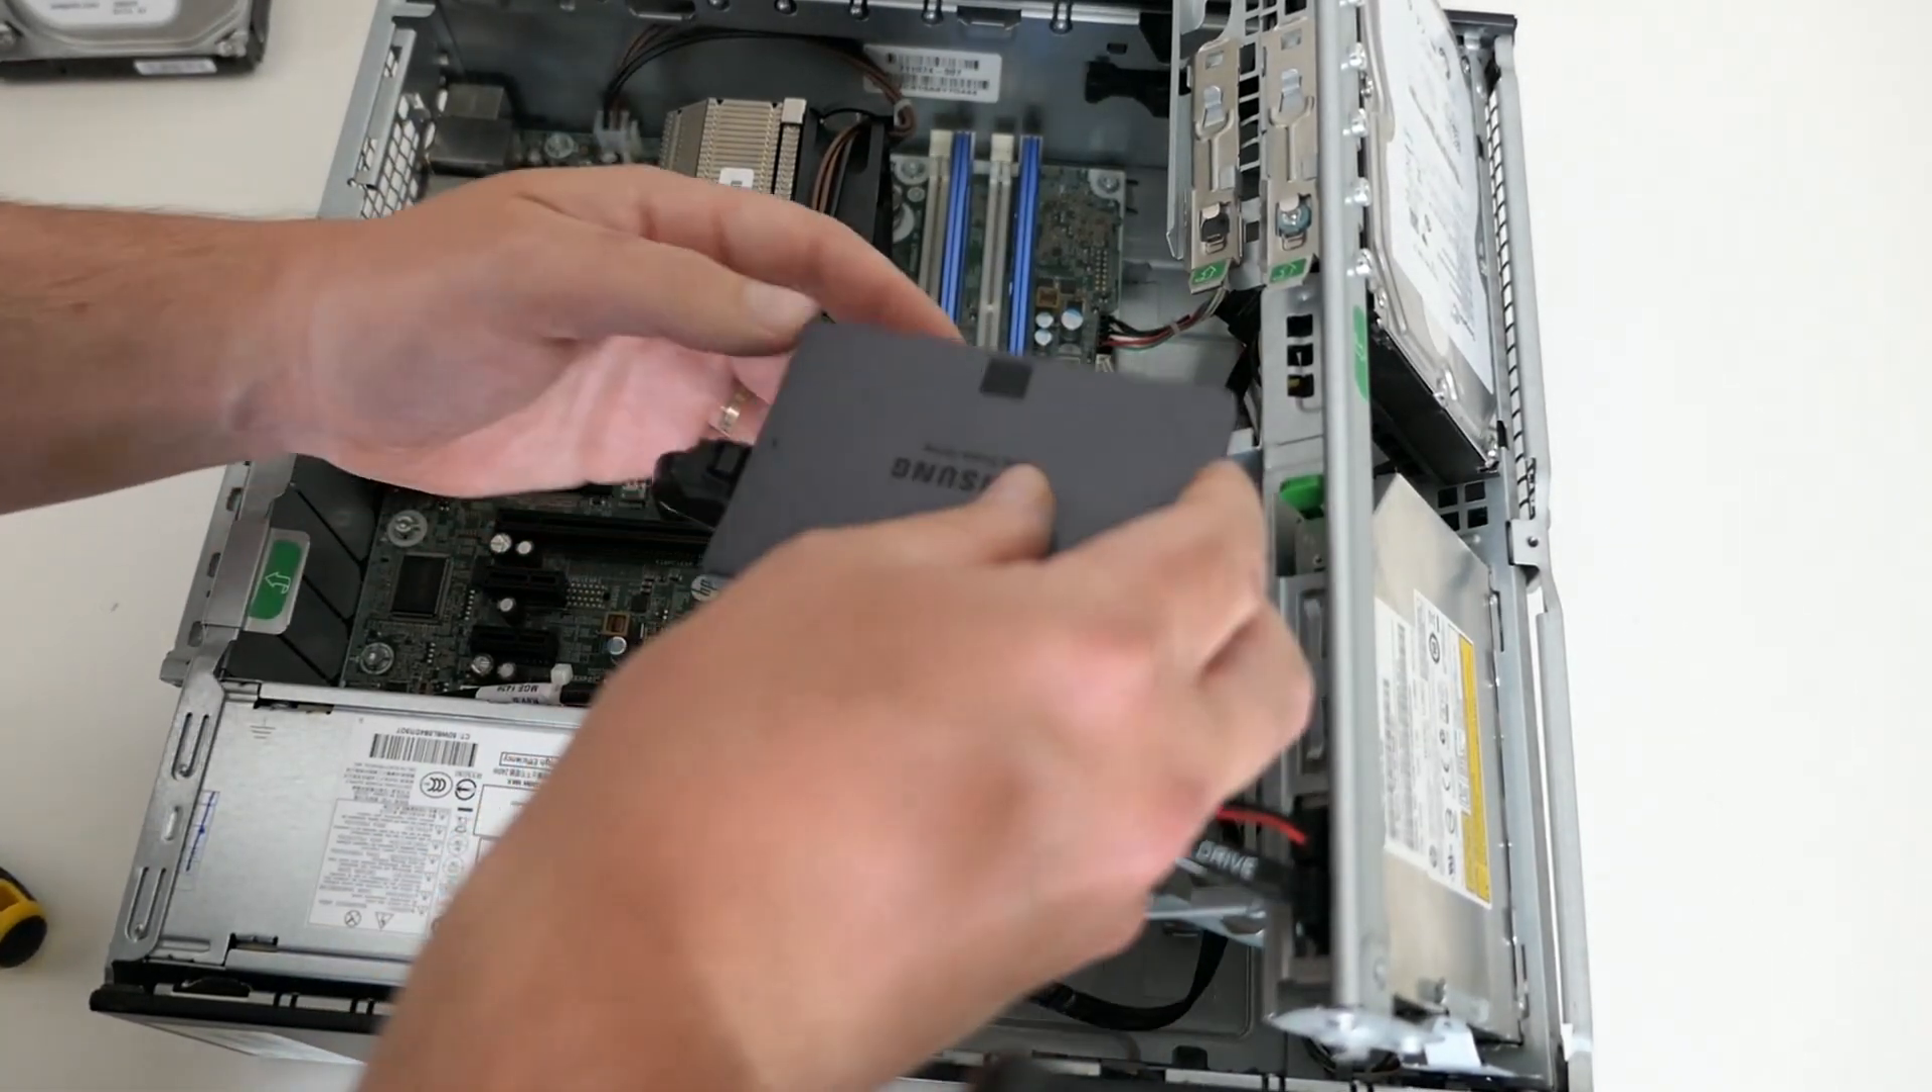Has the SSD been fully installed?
No.